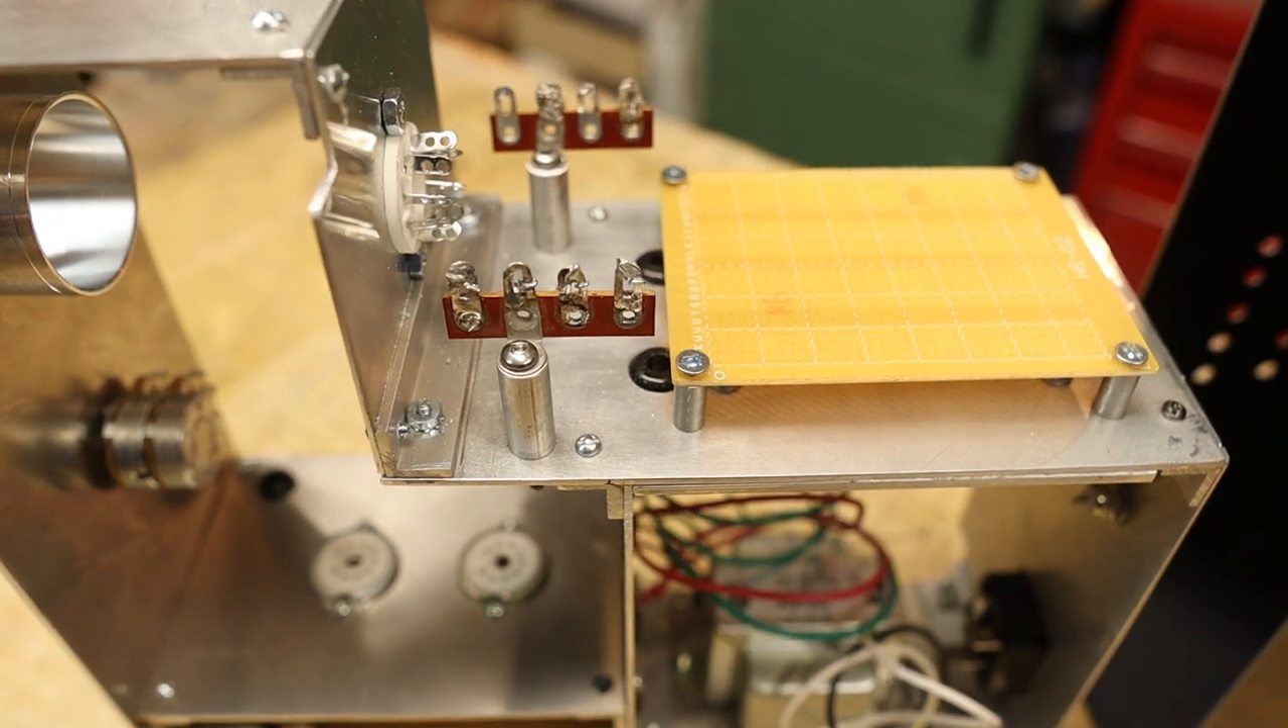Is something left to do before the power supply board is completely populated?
Yes.